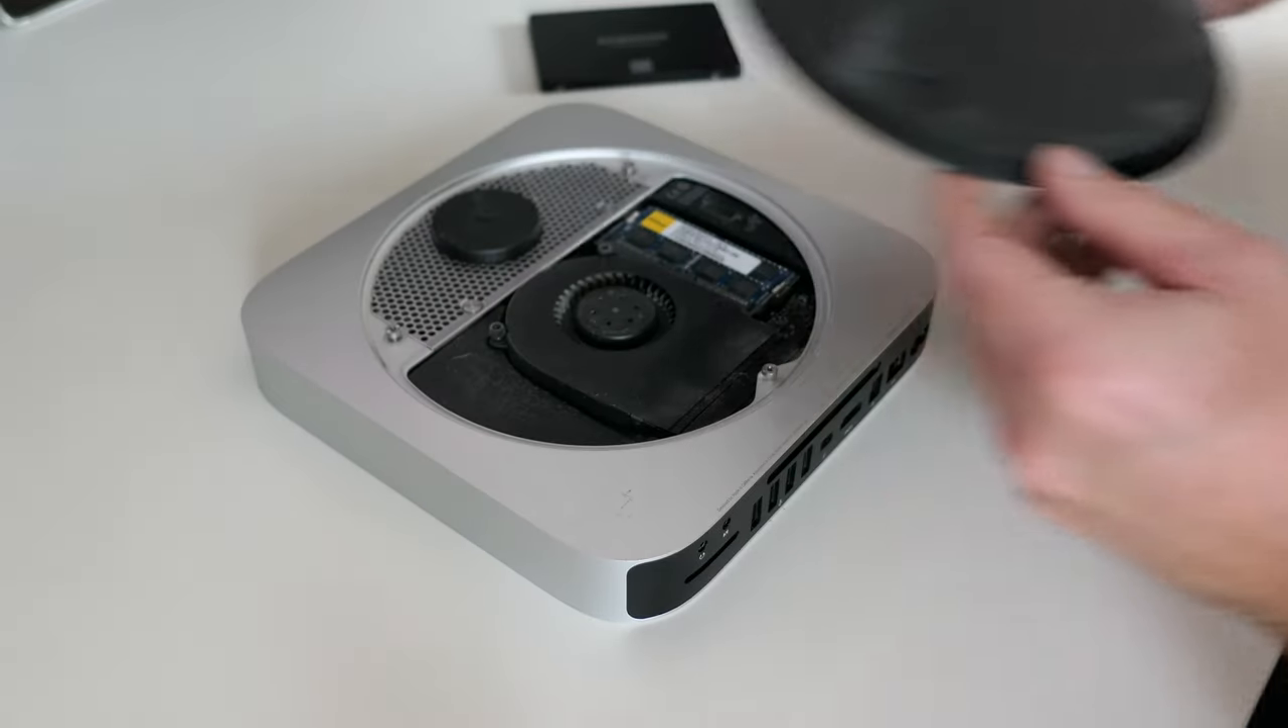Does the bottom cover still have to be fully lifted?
No.